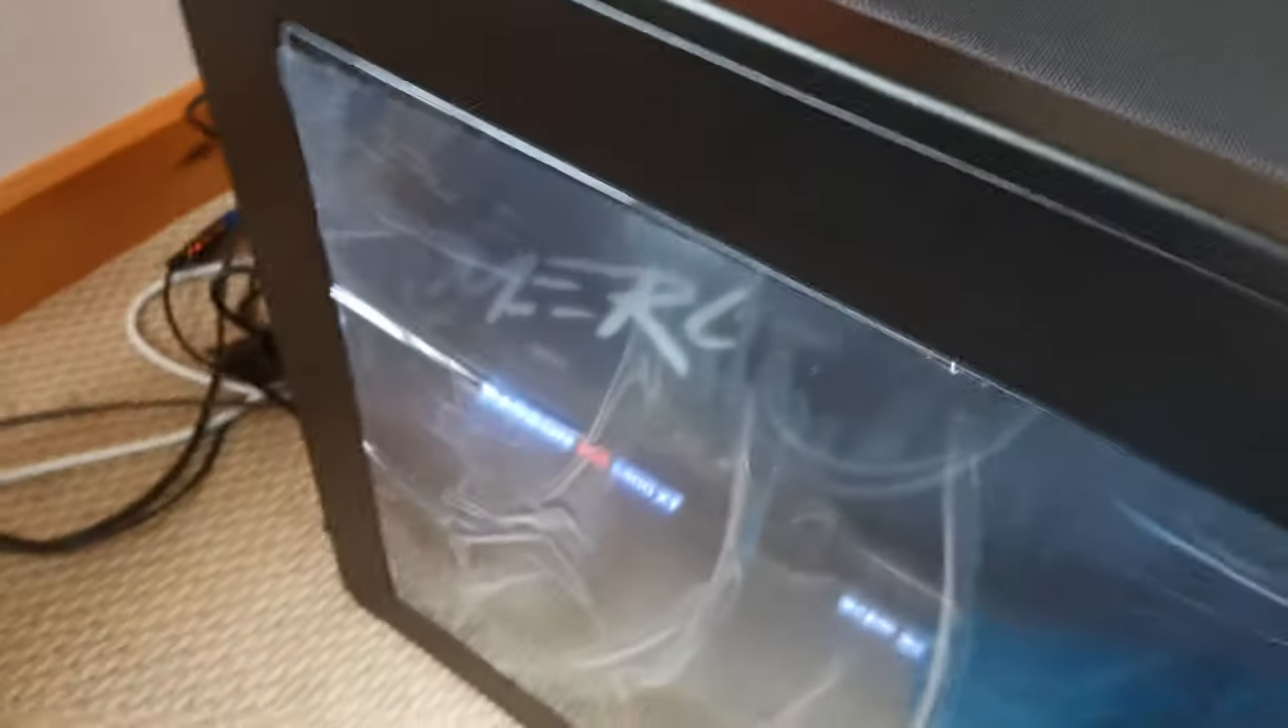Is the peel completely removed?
No.